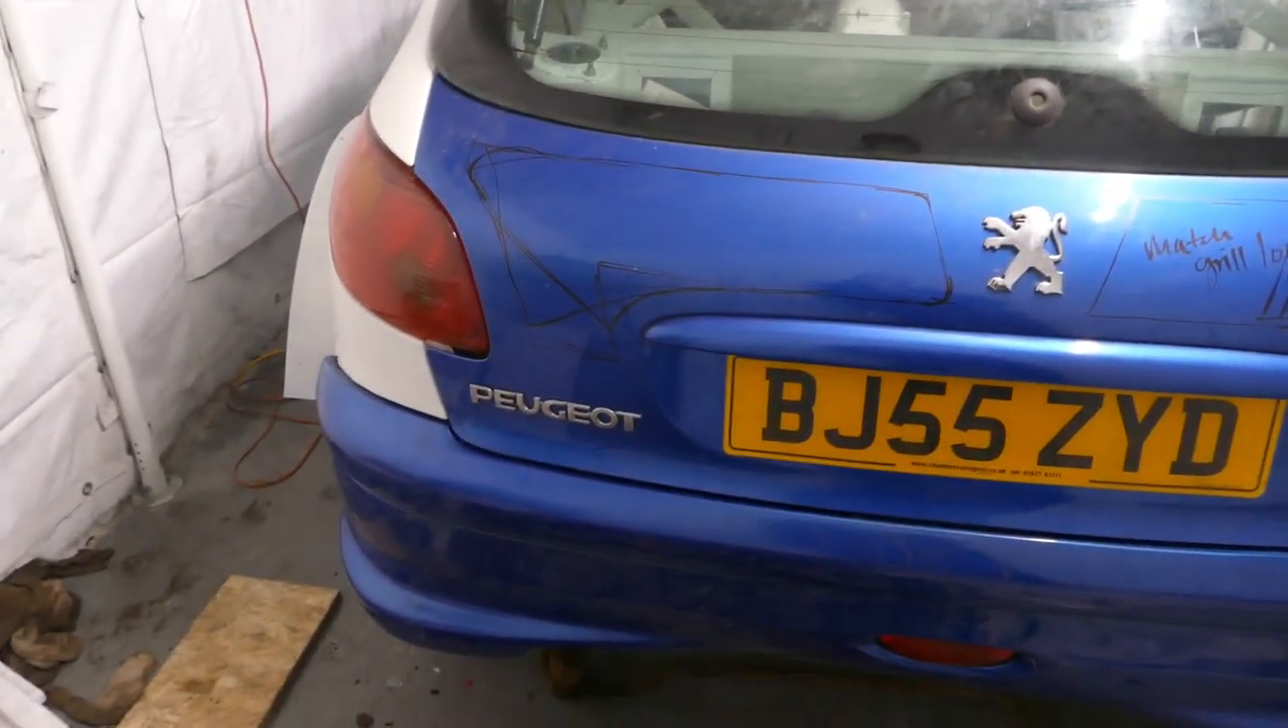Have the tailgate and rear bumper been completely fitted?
Yes.